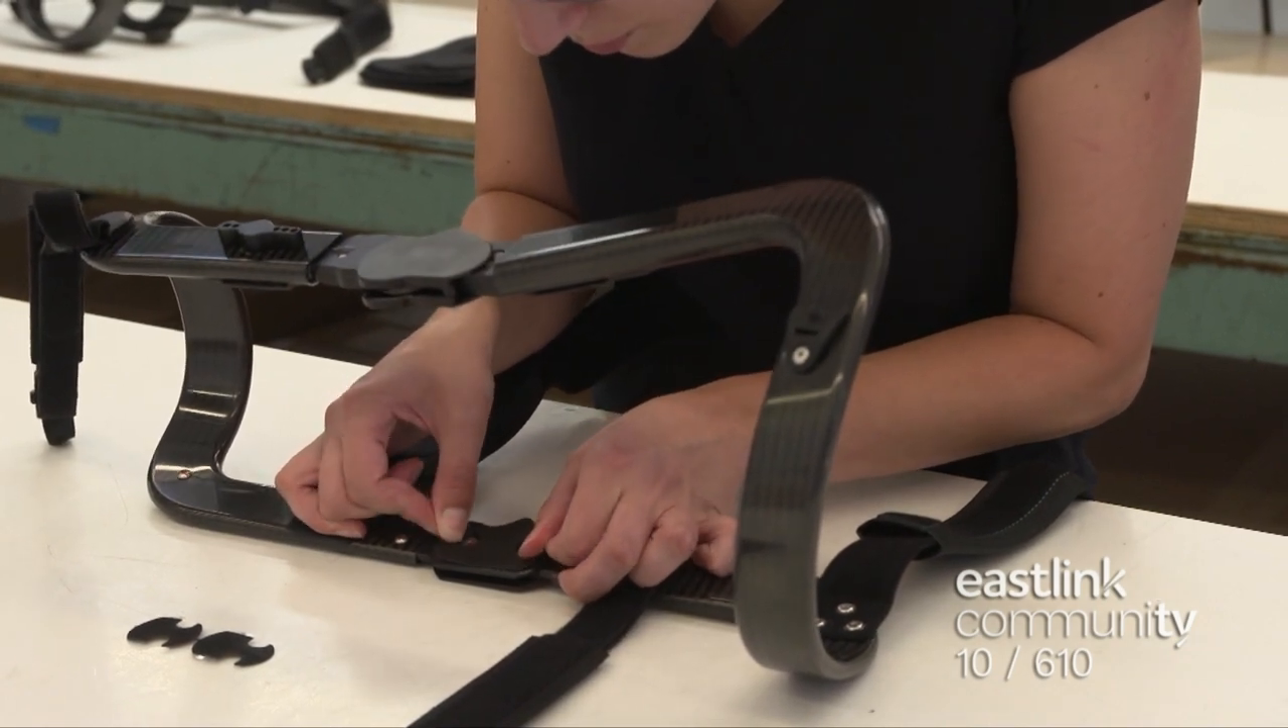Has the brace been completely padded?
No.